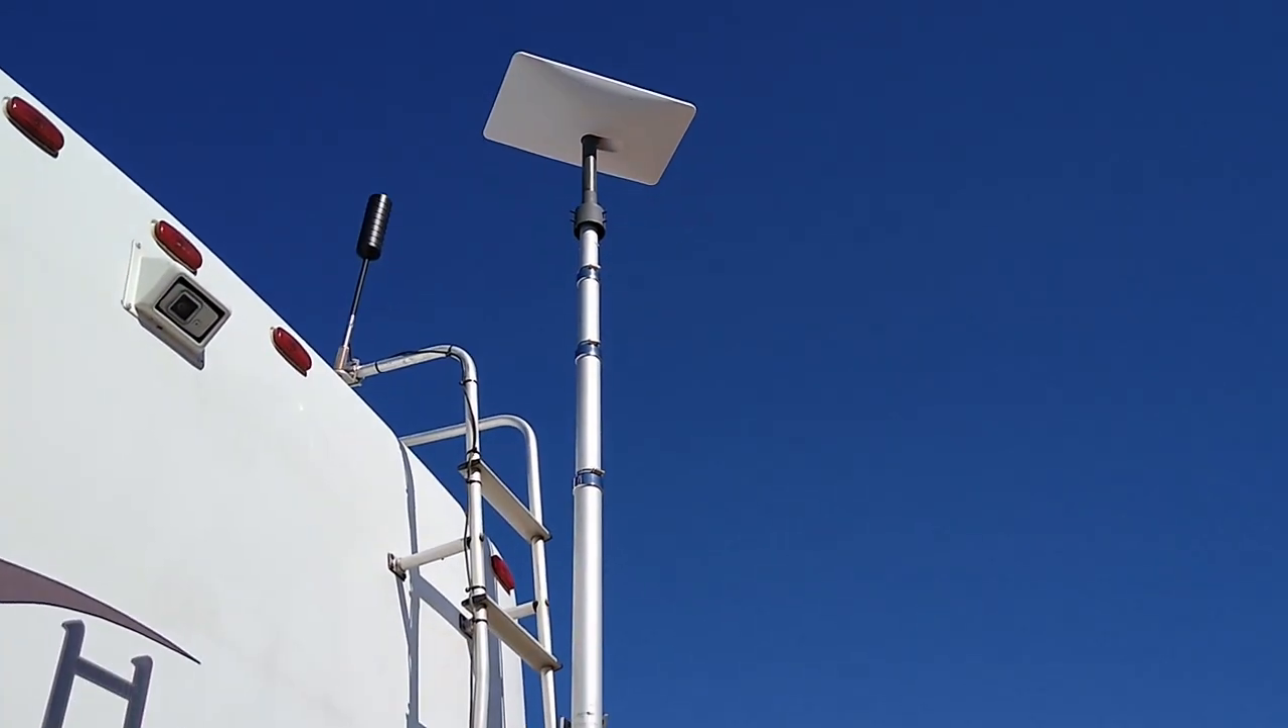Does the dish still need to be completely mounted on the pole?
No.